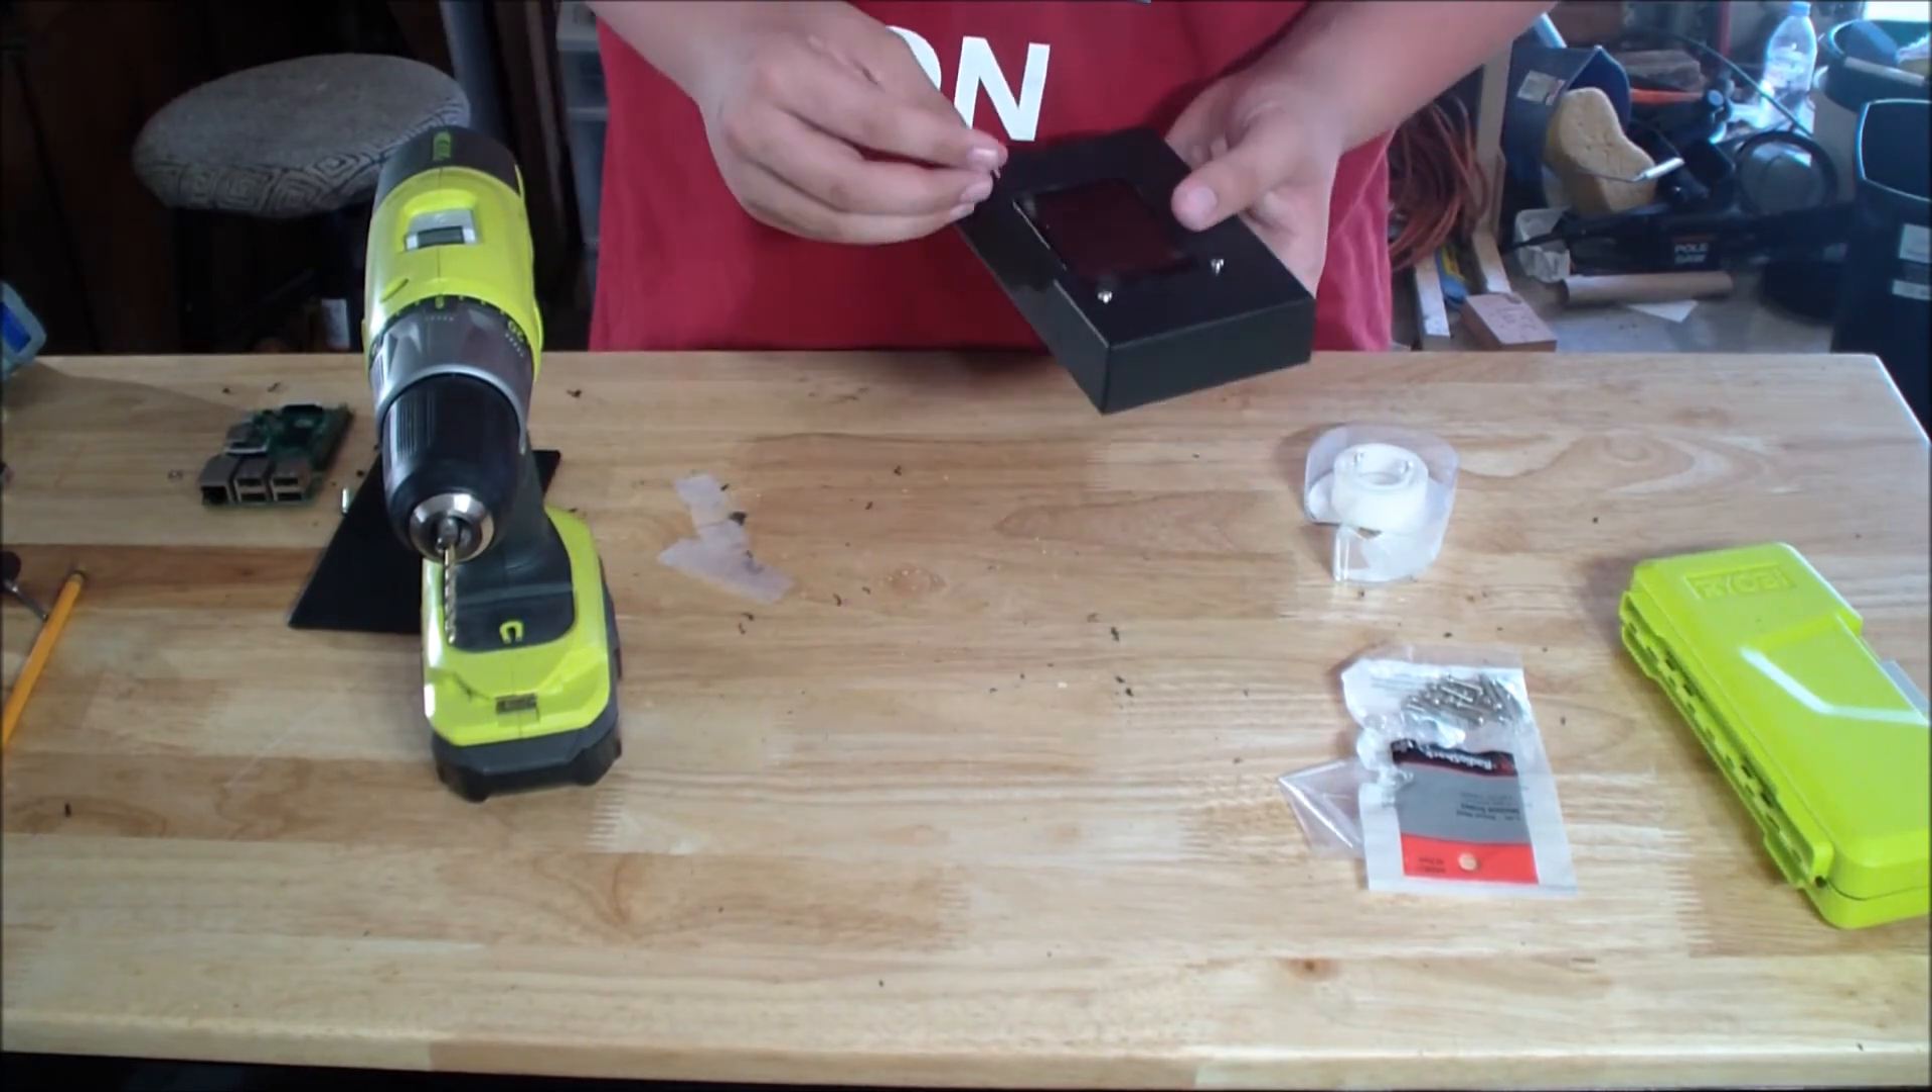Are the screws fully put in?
No.